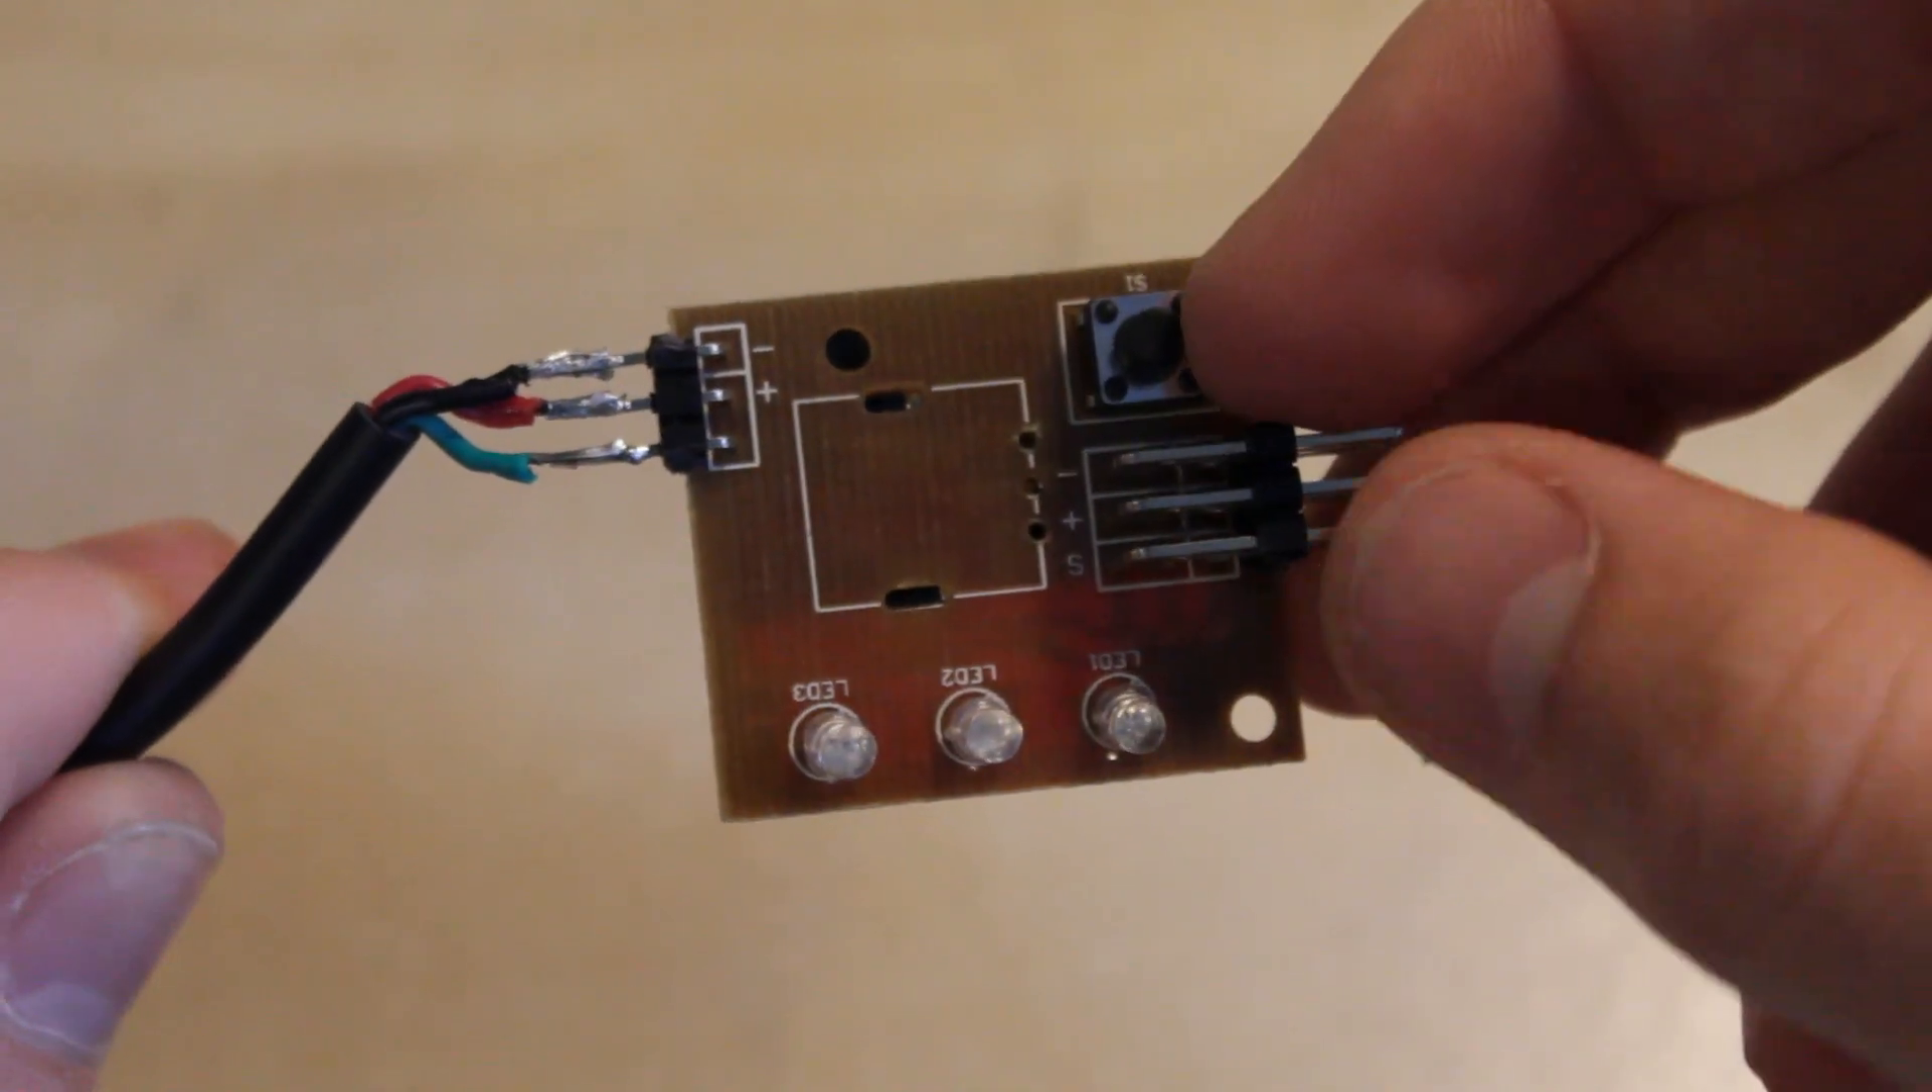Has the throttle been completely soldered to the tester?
Yes.